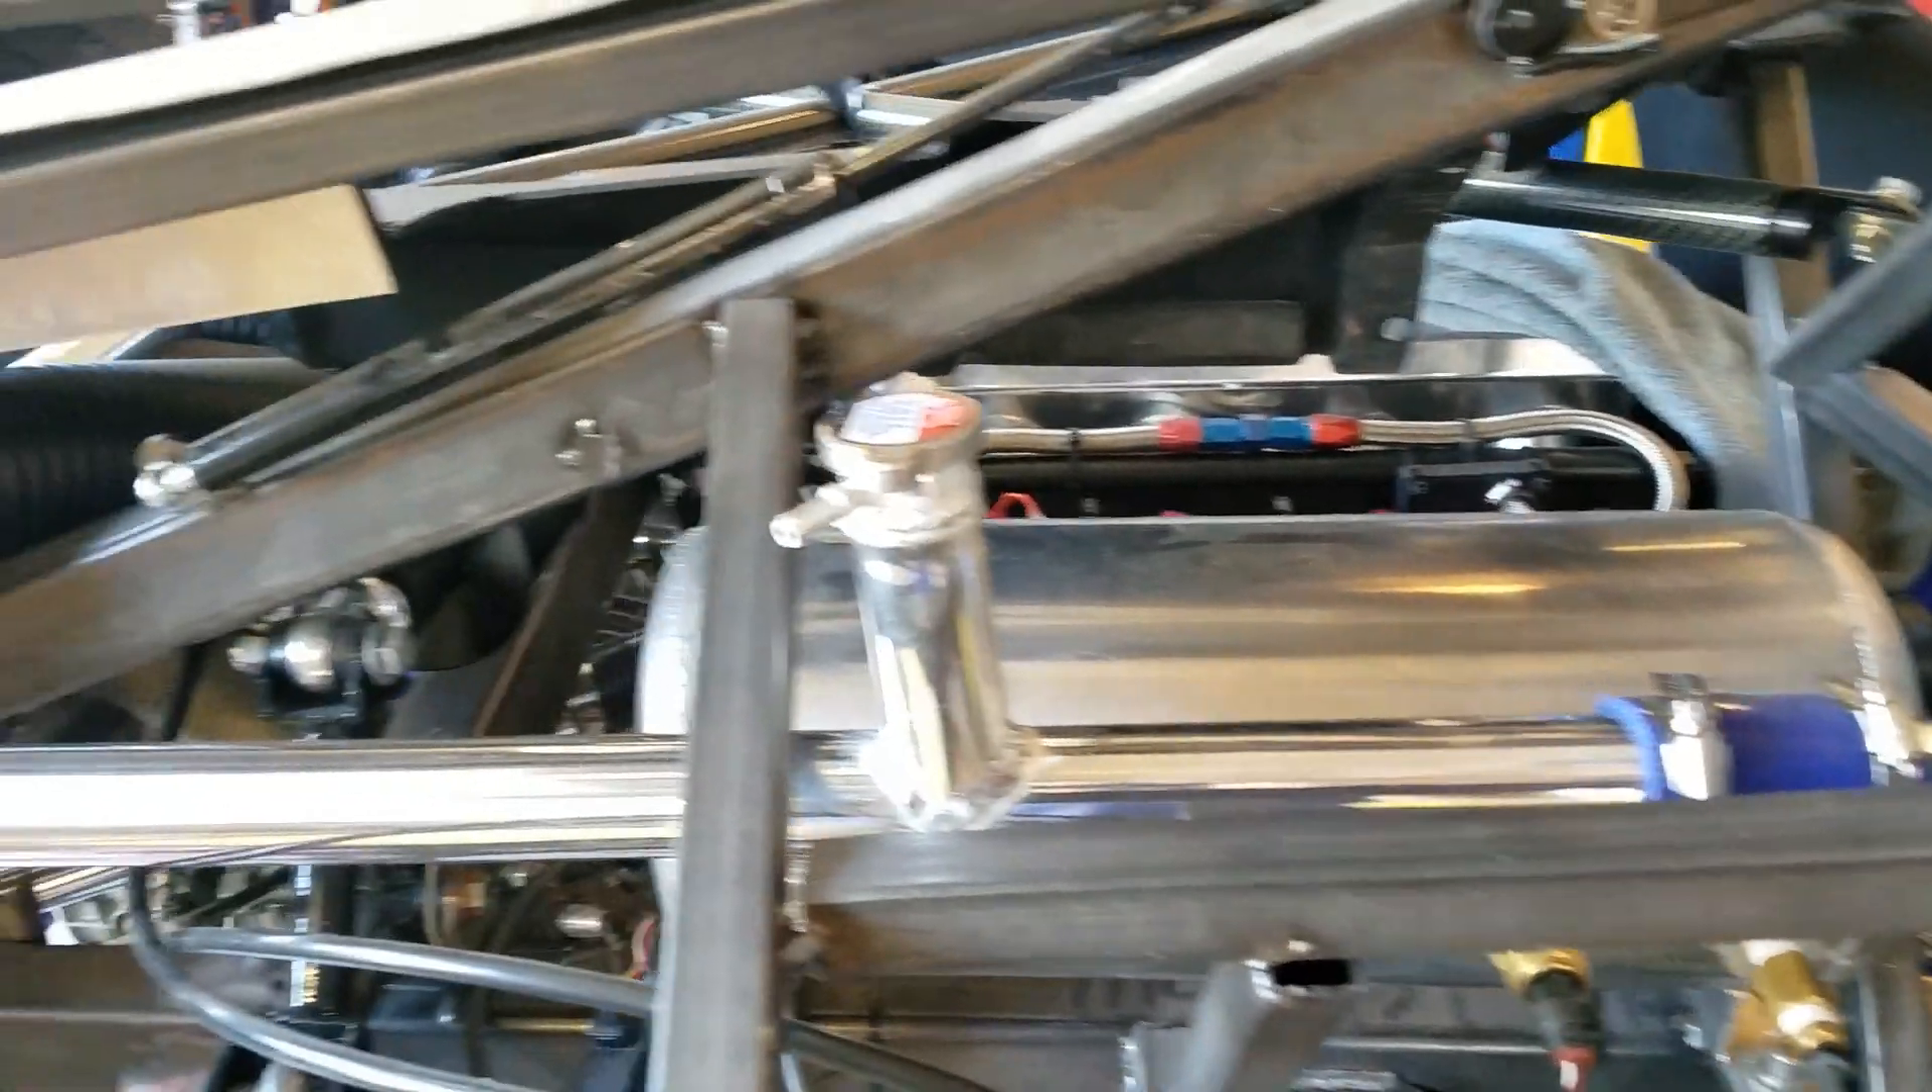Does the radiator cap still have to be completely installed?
No.